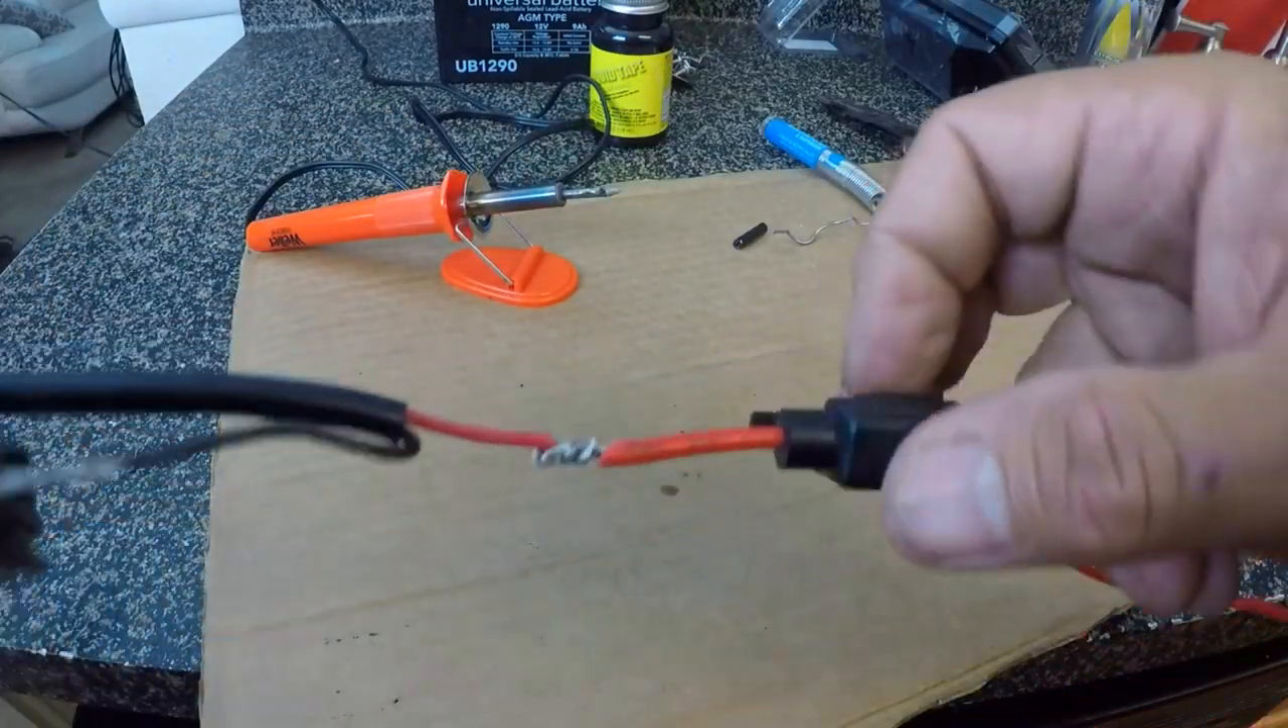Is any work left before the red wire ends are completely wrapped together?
No.